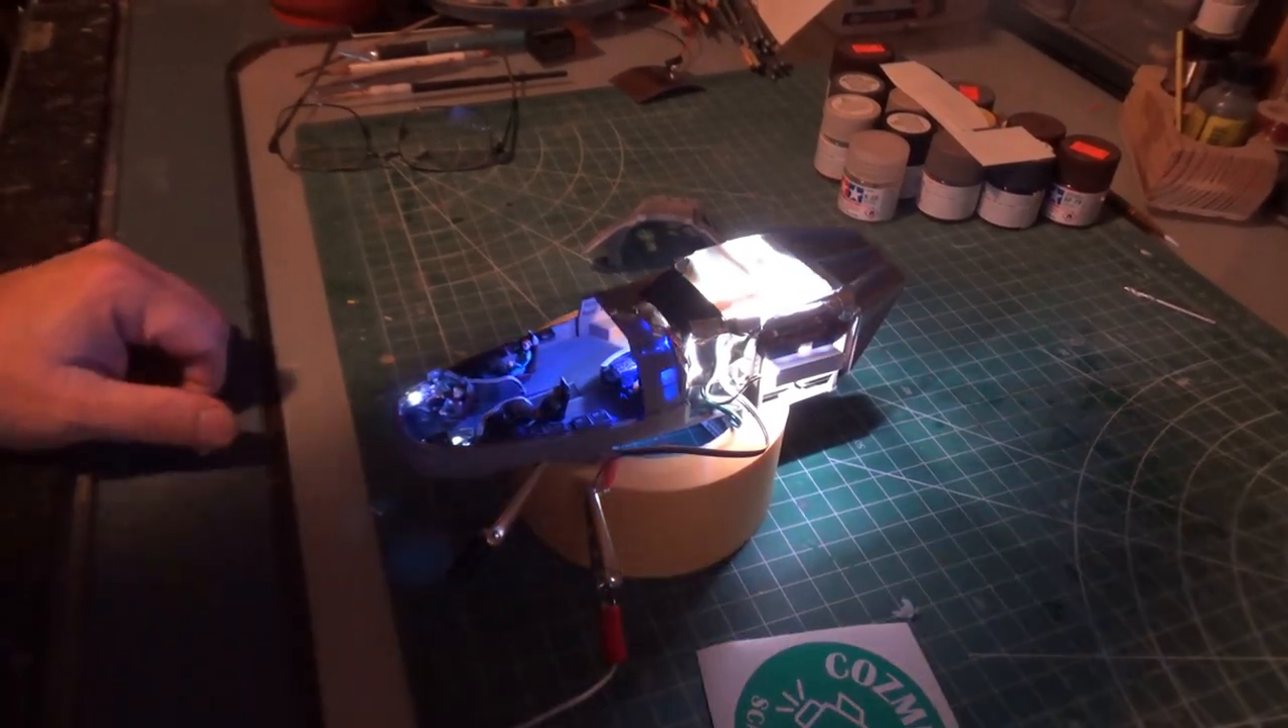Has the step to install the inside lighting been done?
Yes.